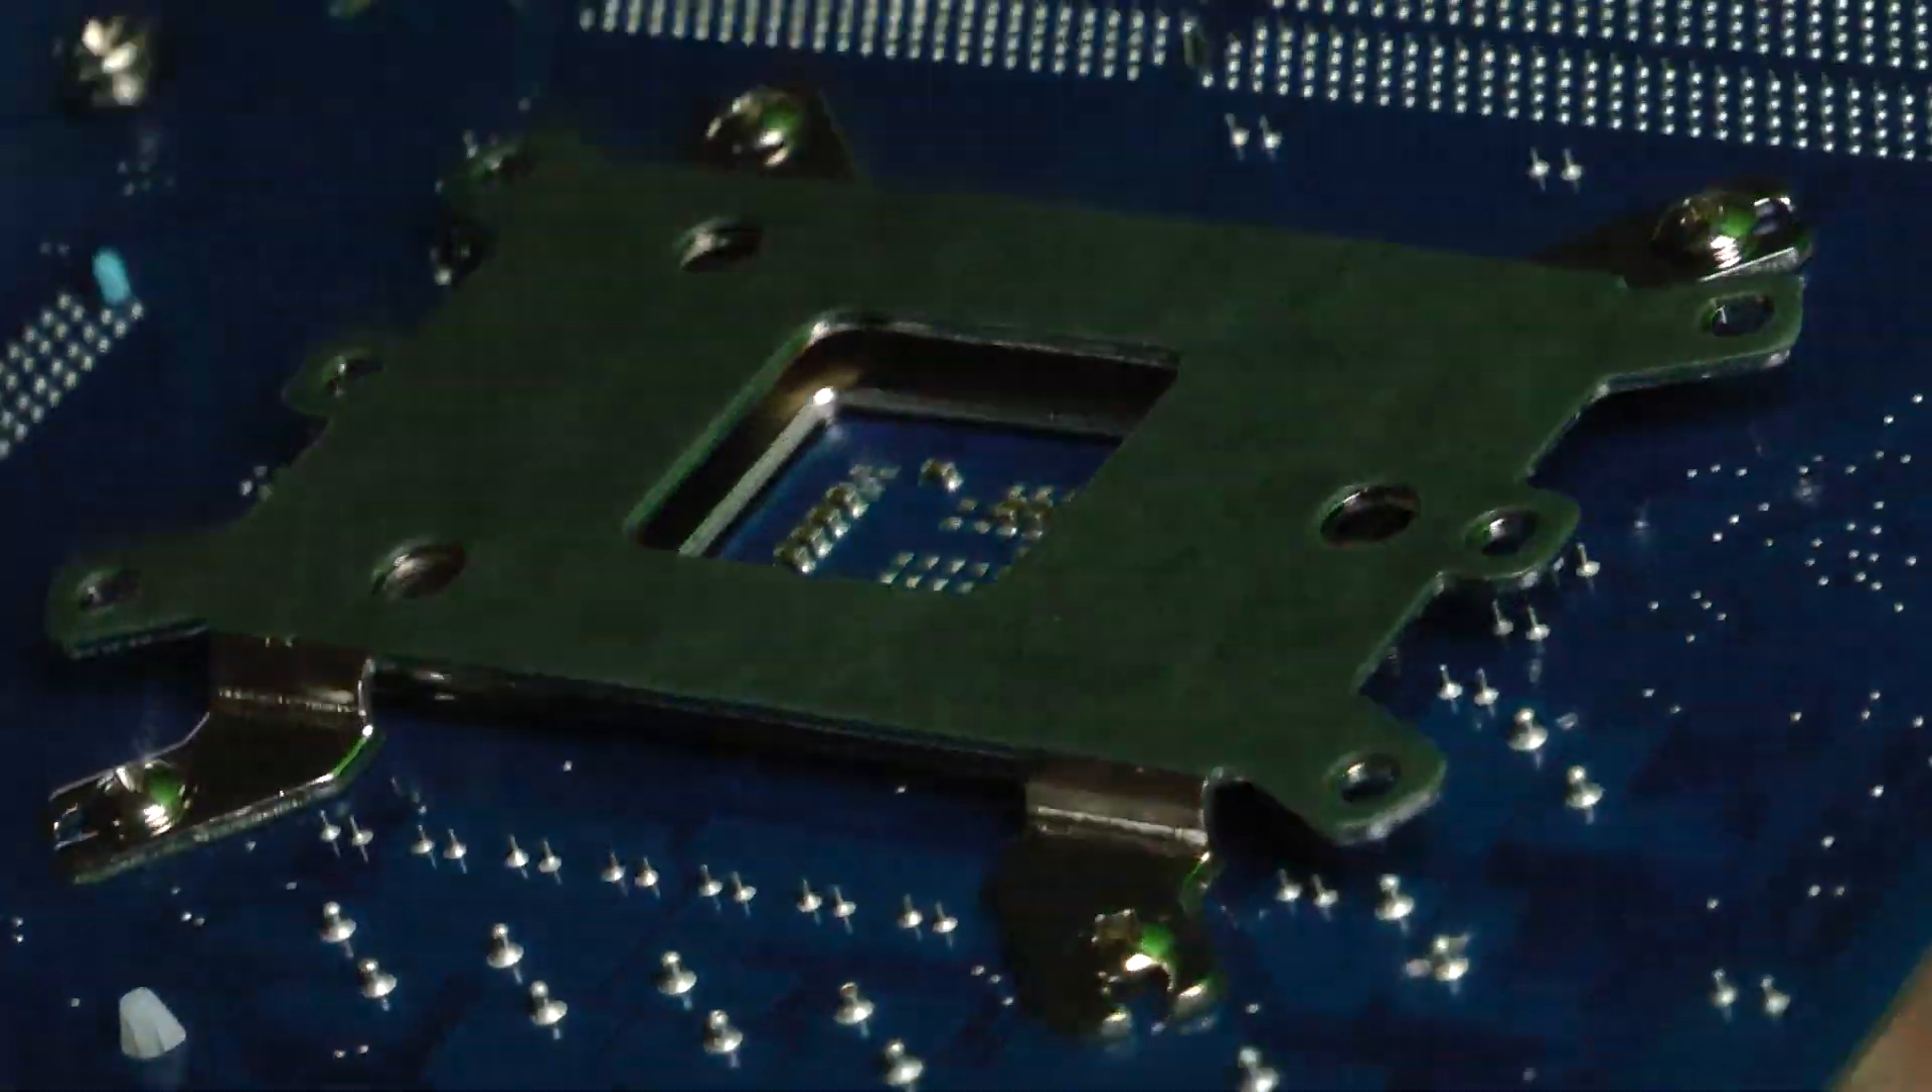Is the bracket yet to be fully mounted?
No.